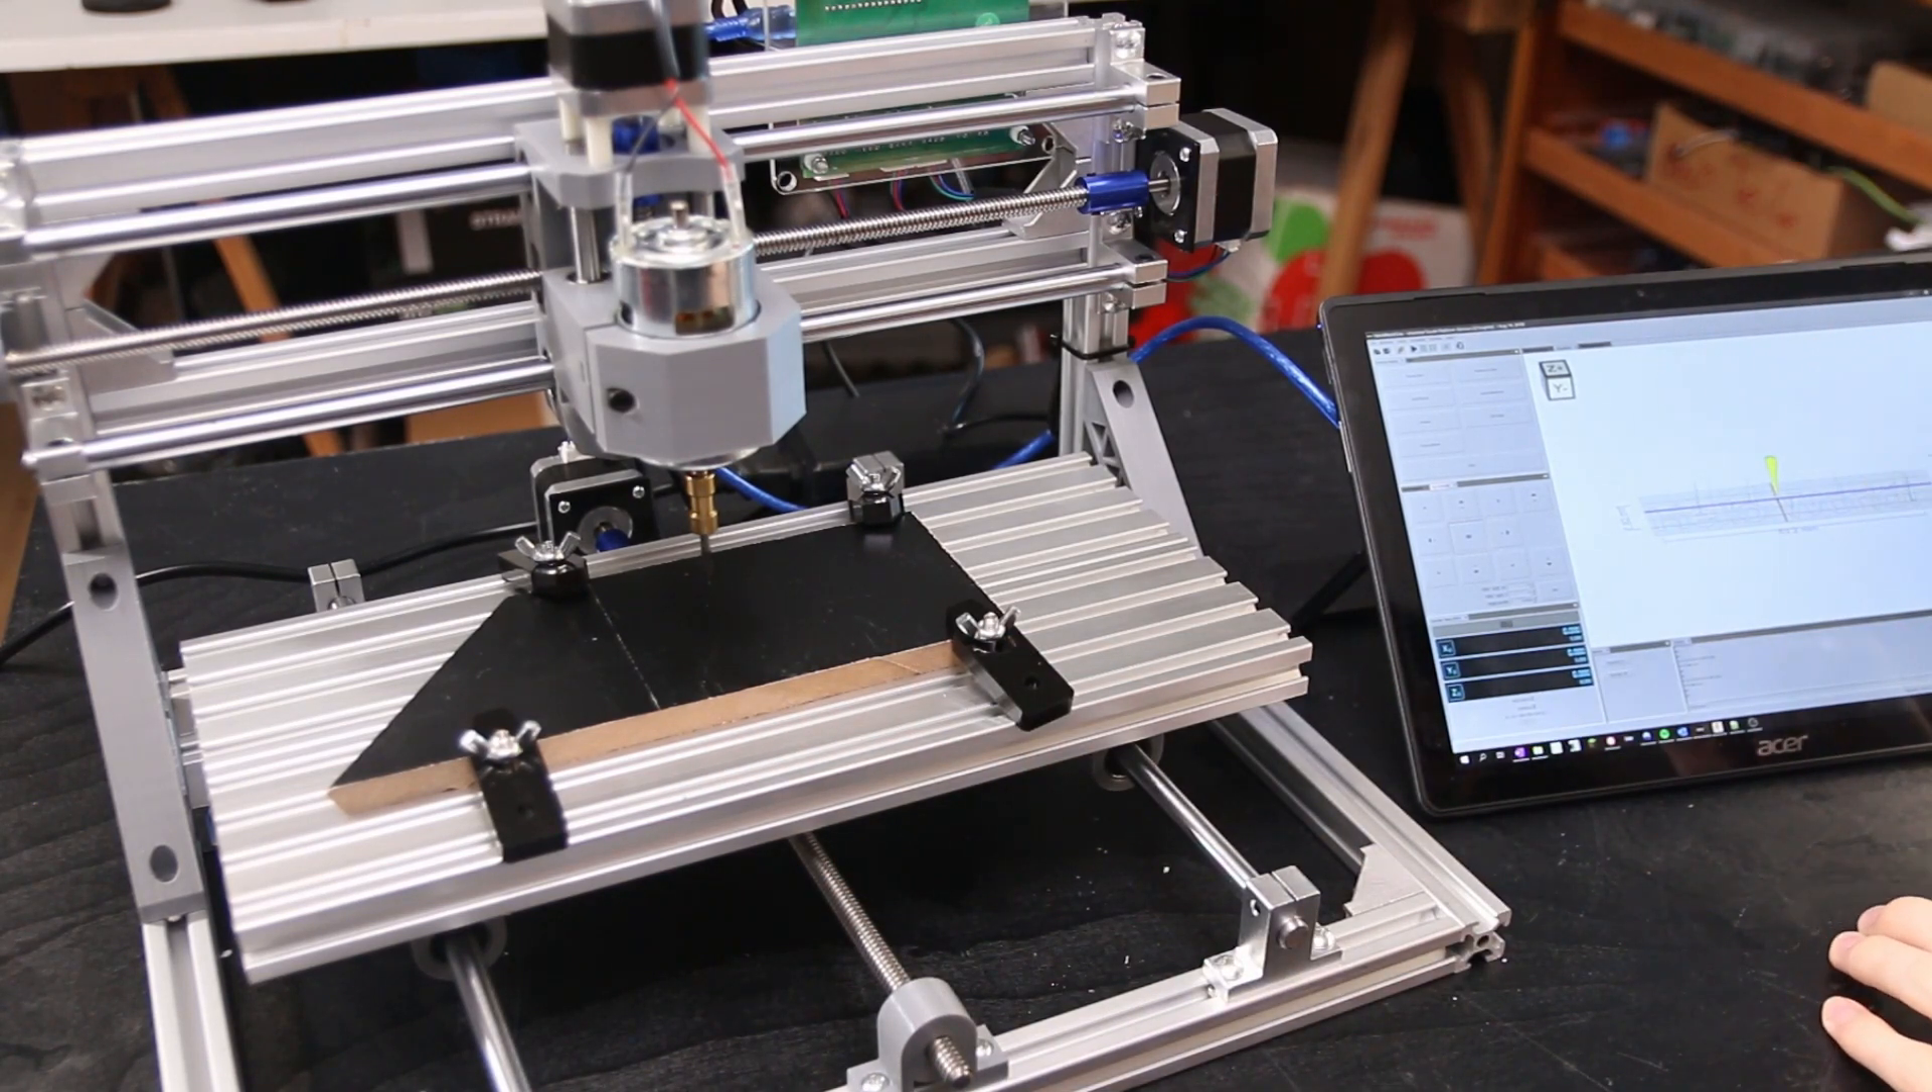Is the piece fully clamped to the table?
Yes.